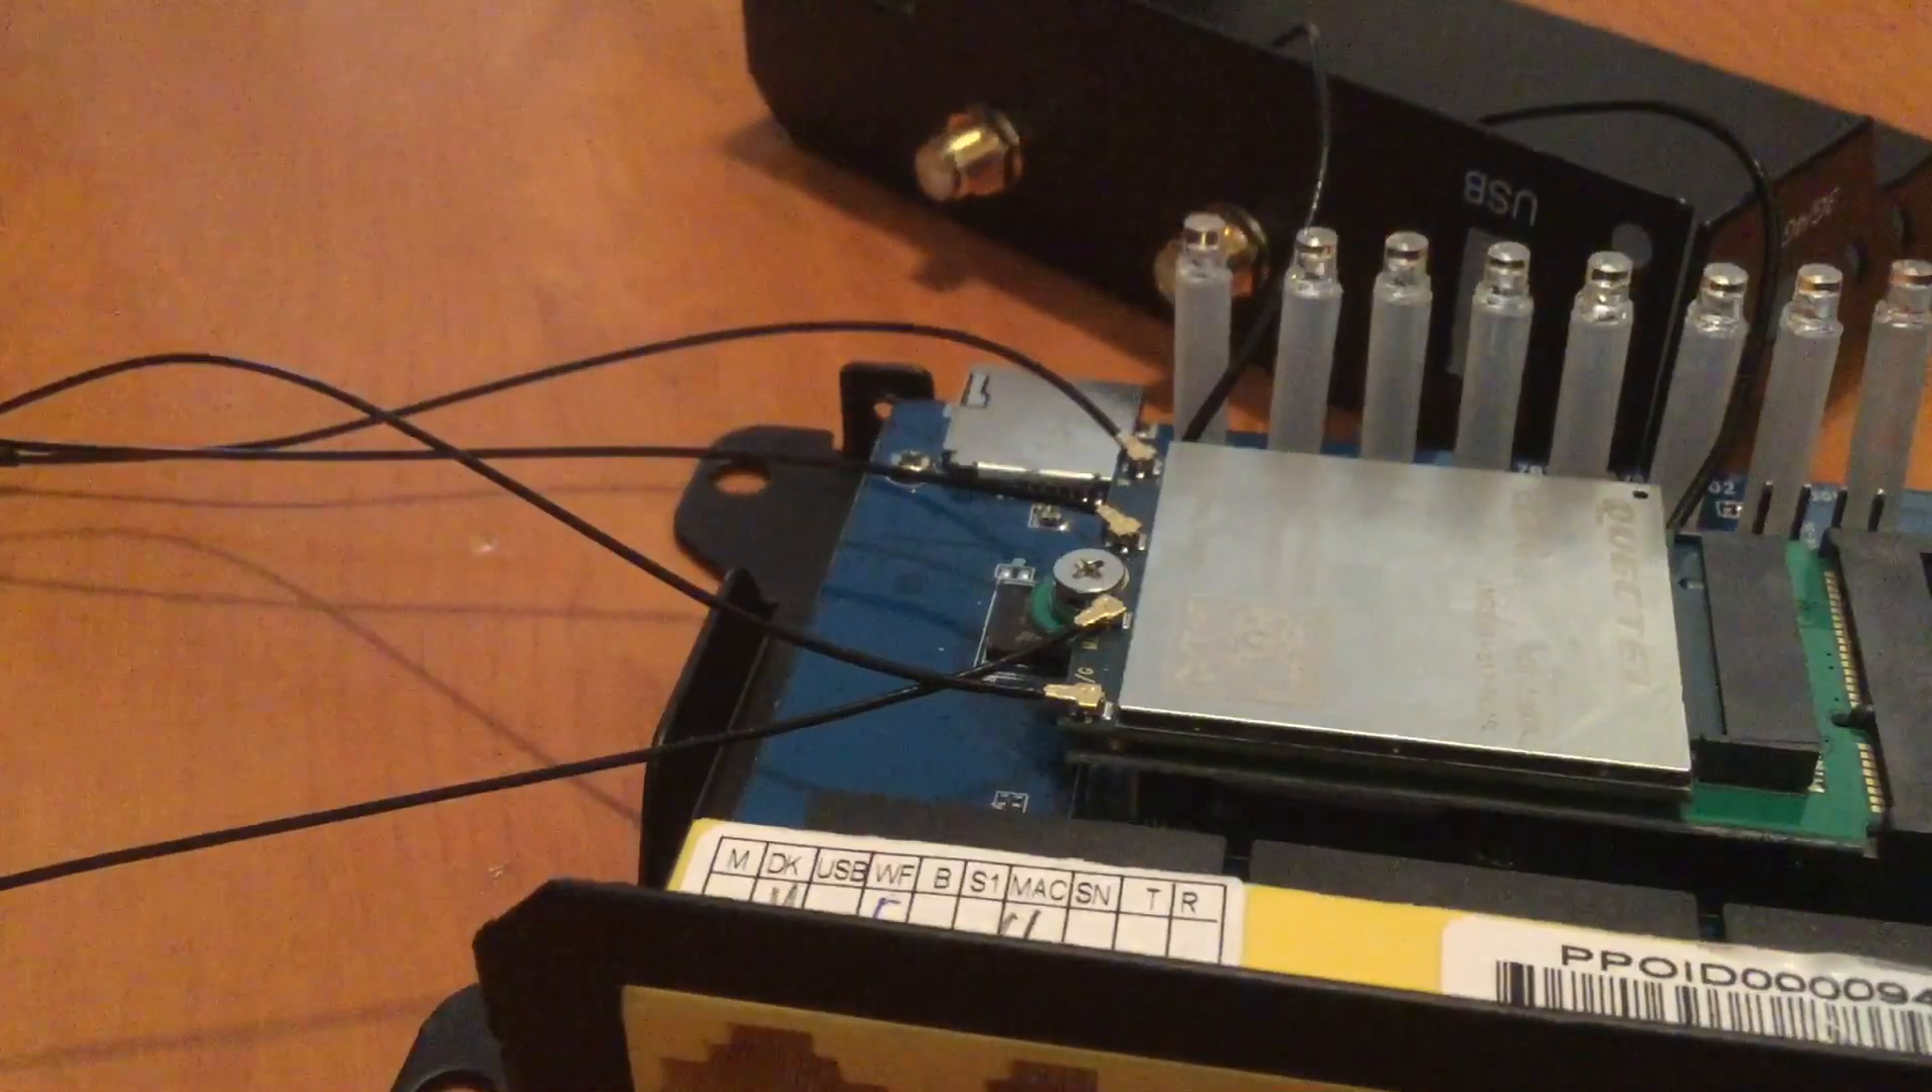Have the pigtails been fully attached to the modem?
Yes.